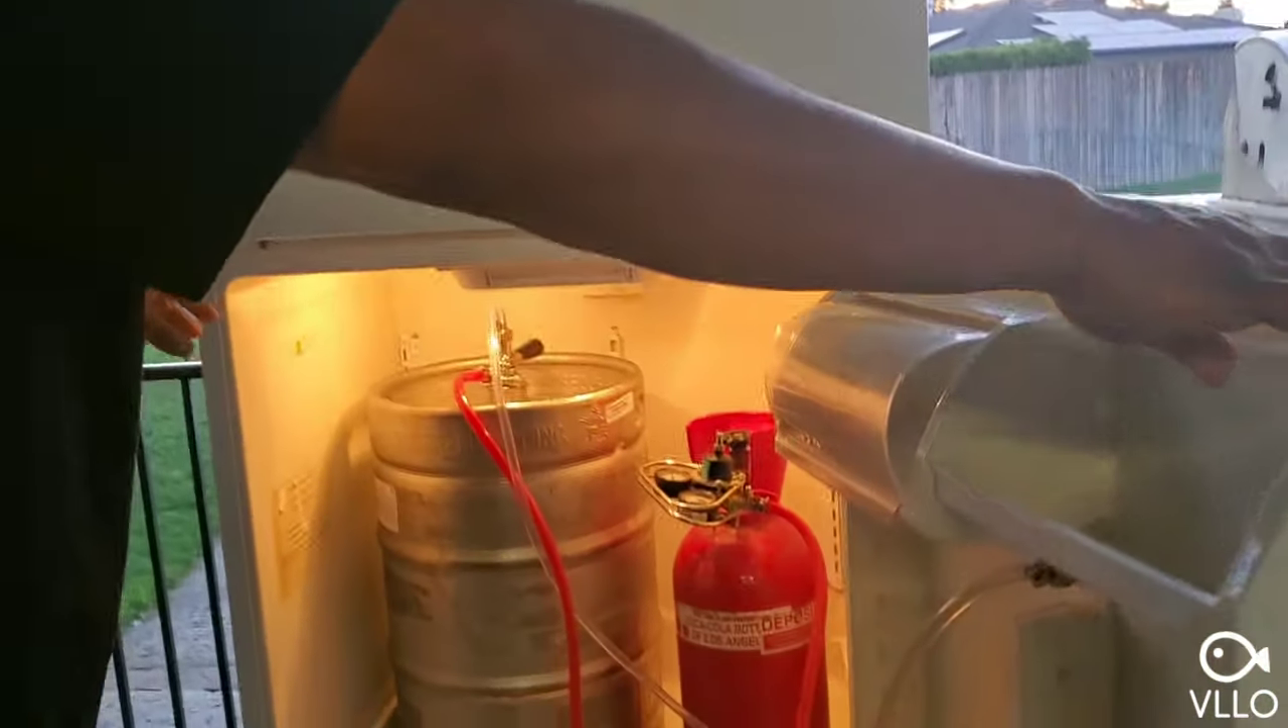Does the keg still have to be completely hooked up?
No.